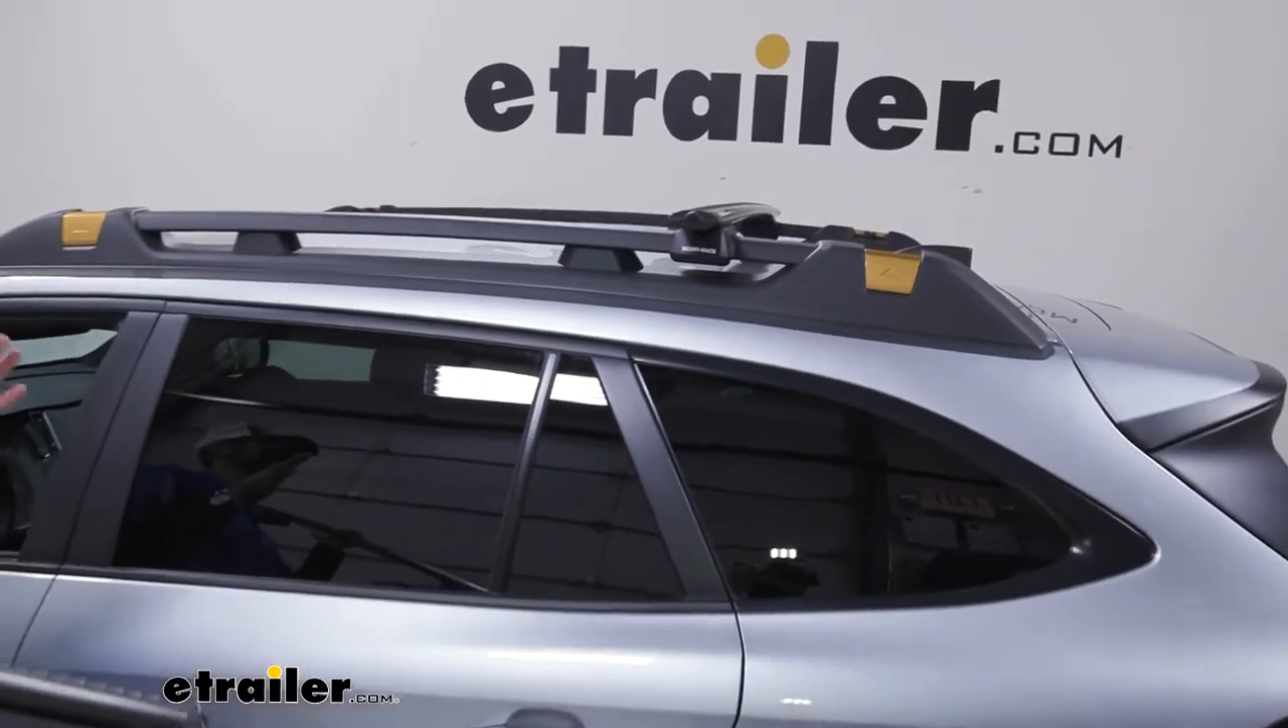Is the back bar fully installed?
Yes.